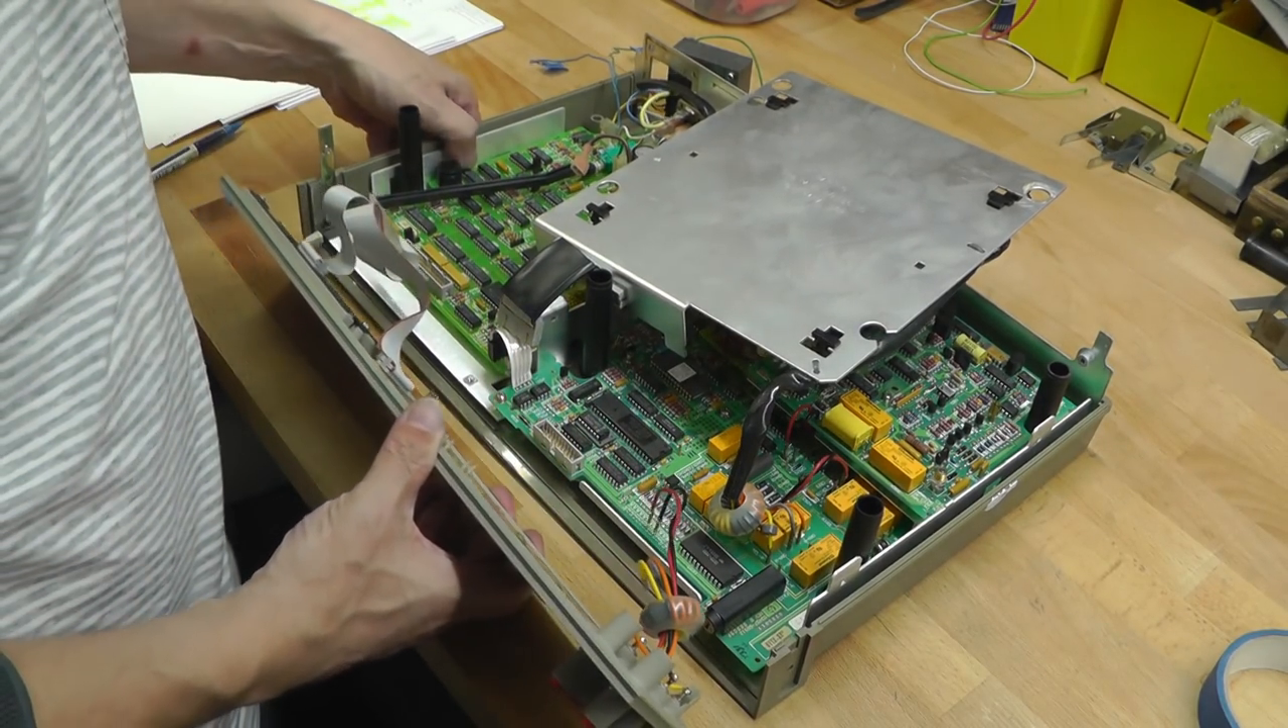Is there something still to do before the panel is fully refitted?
Yes.